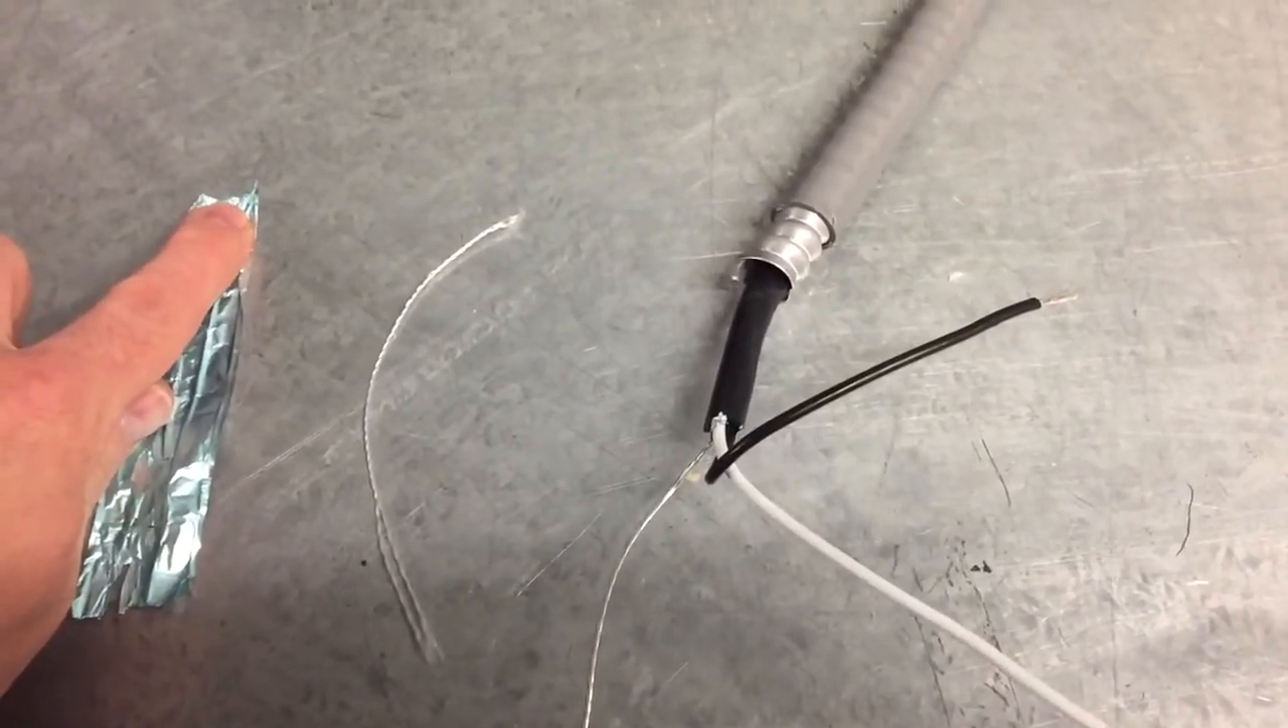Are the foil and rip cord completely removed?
Yes.